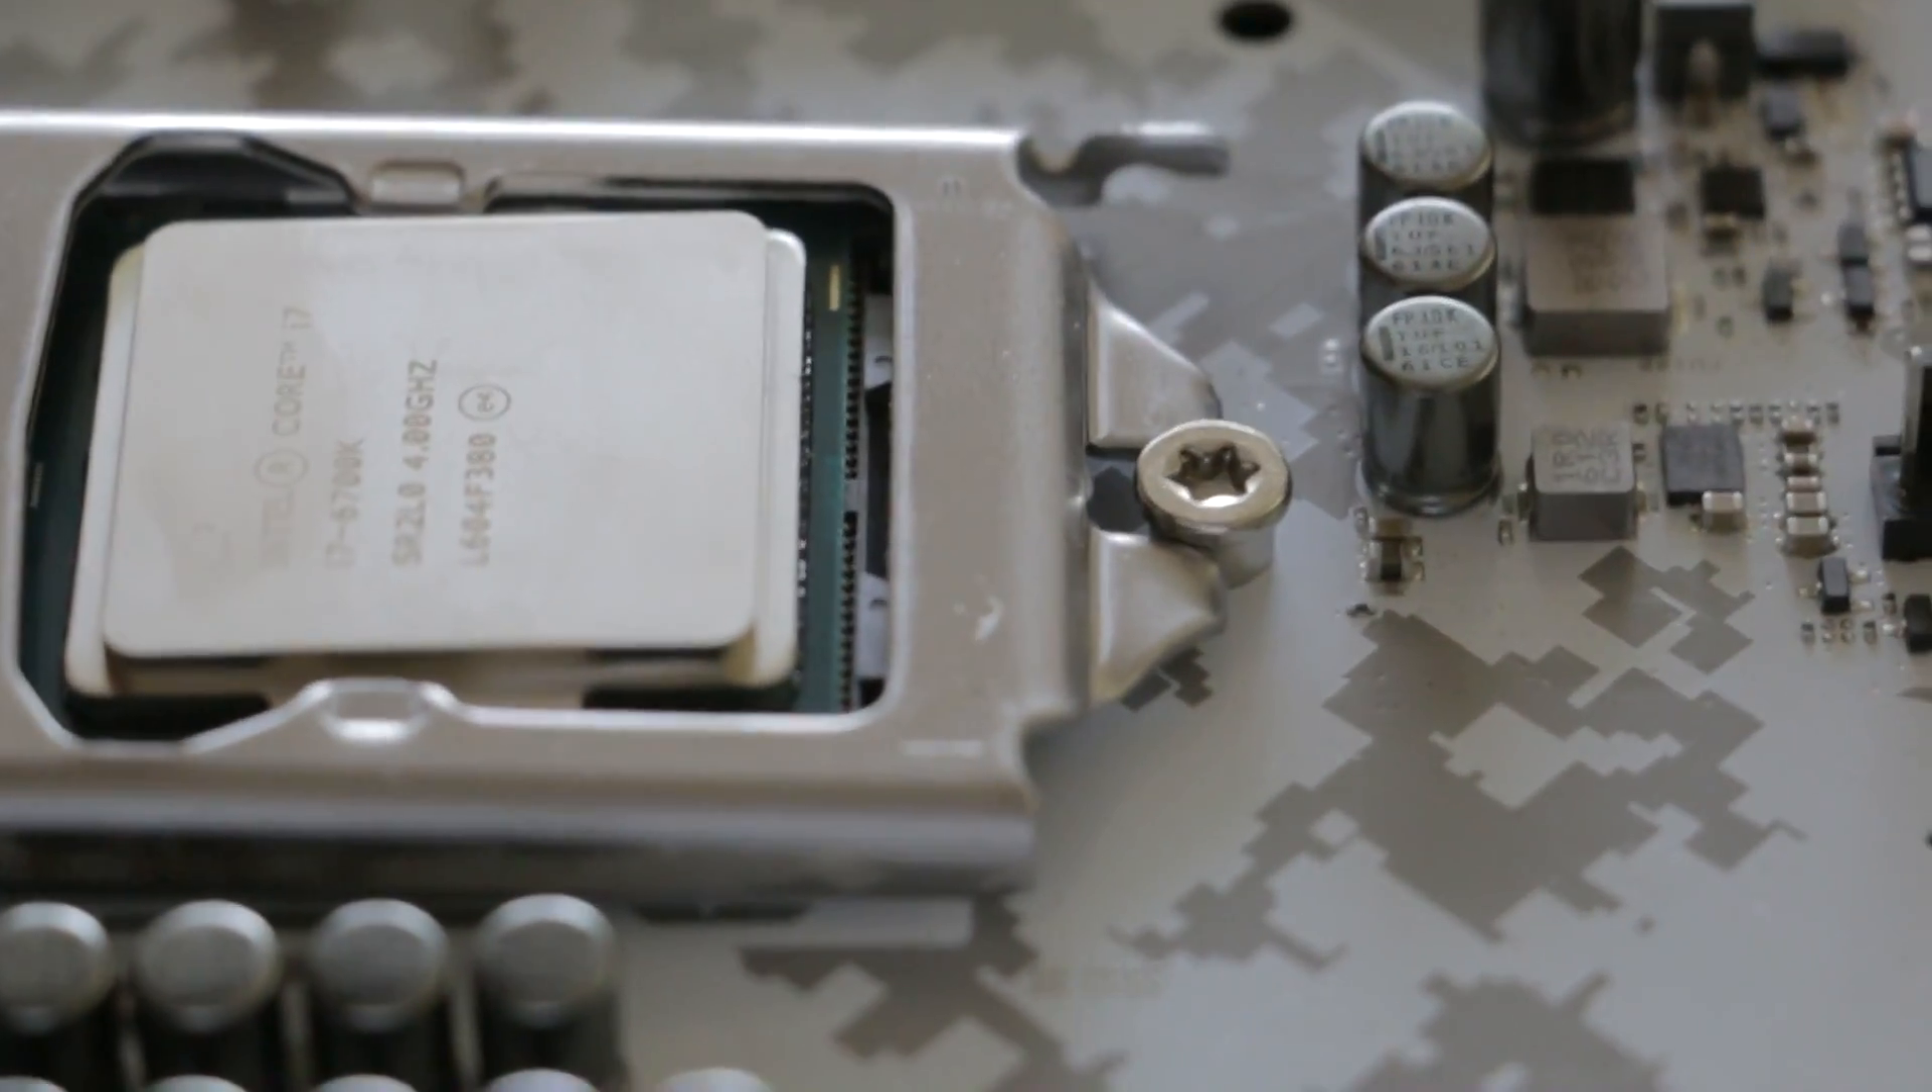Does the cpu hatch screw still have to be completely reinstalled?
No.